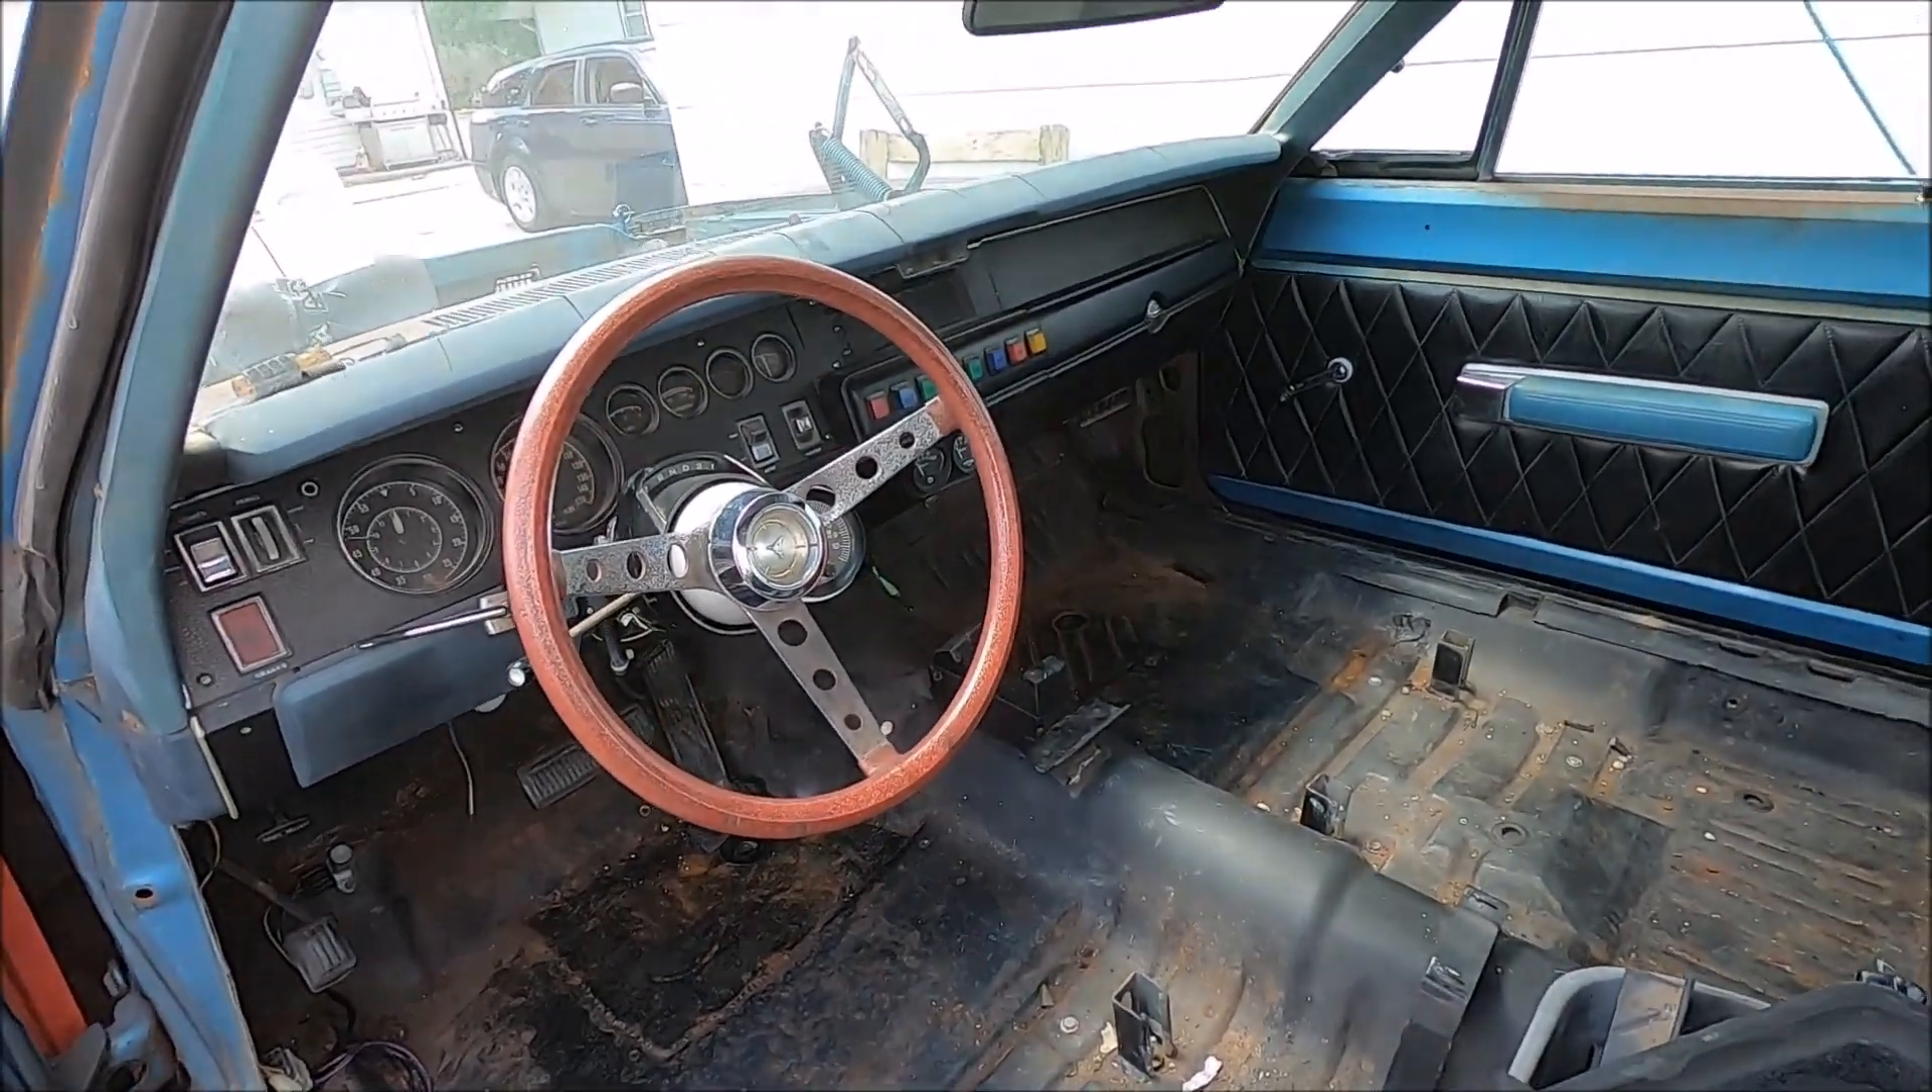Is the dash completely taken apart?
No.